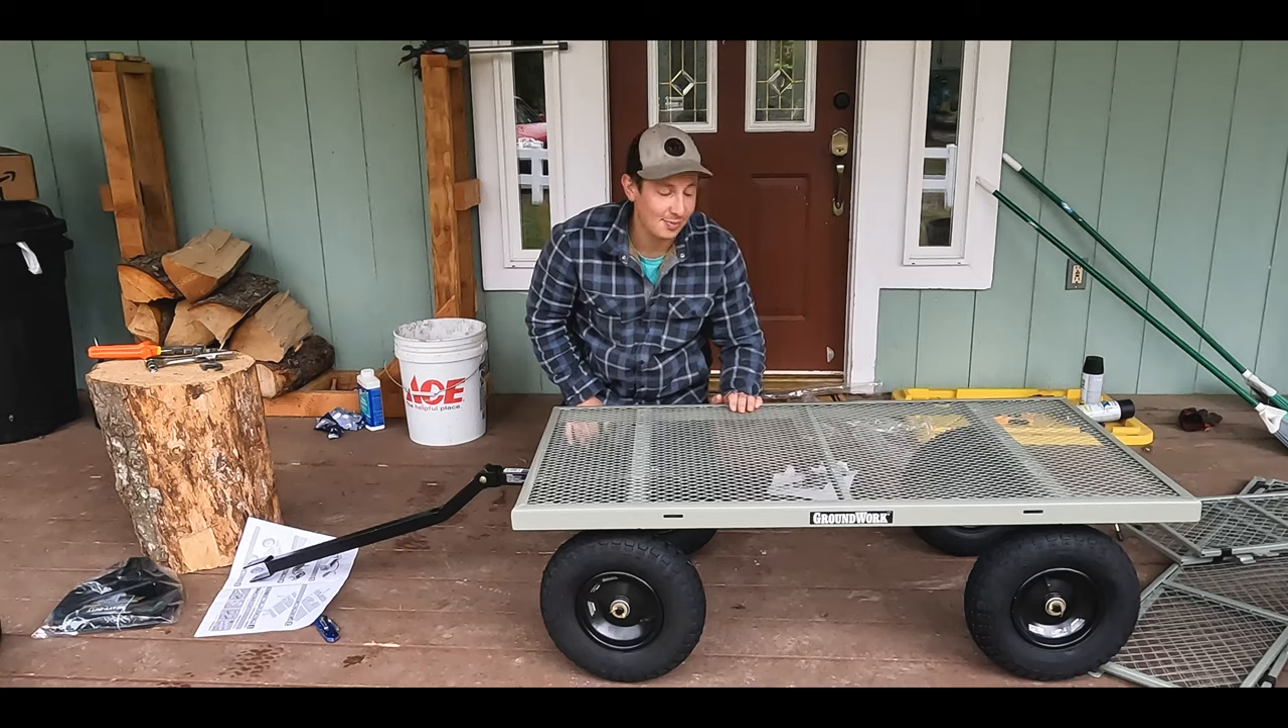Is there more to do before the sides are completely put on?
Yes.